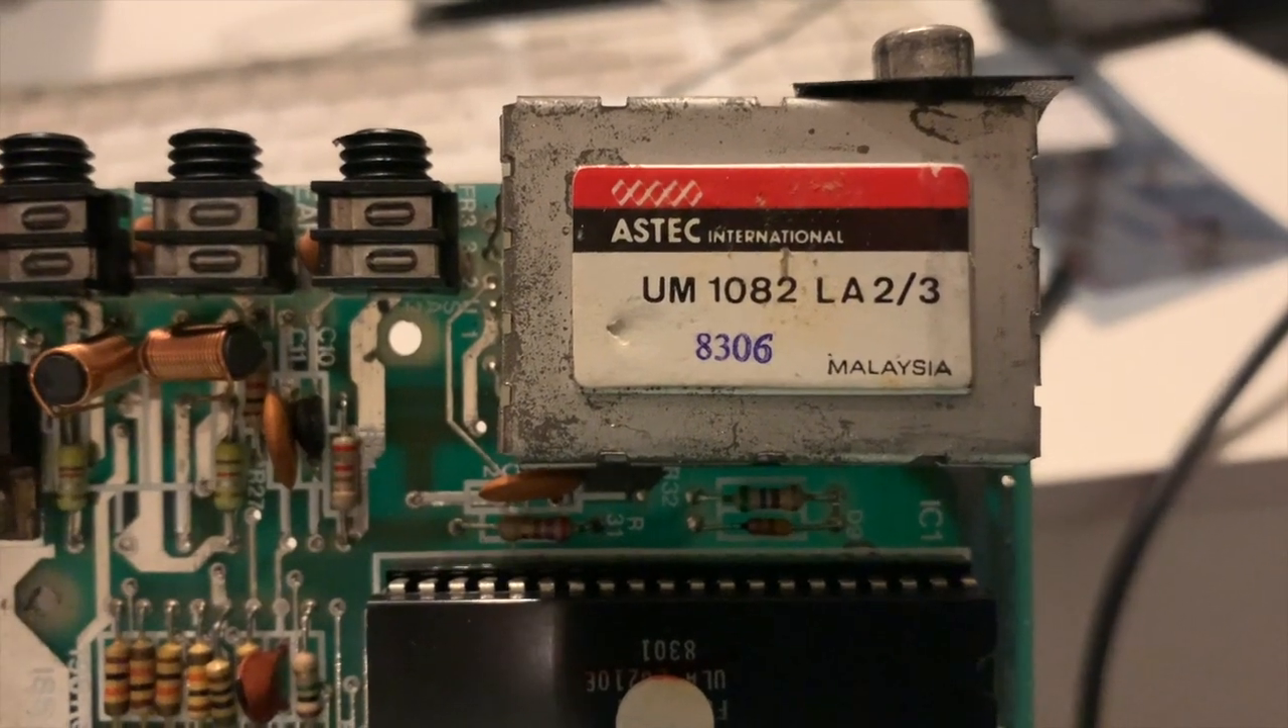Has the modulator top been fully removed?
No.